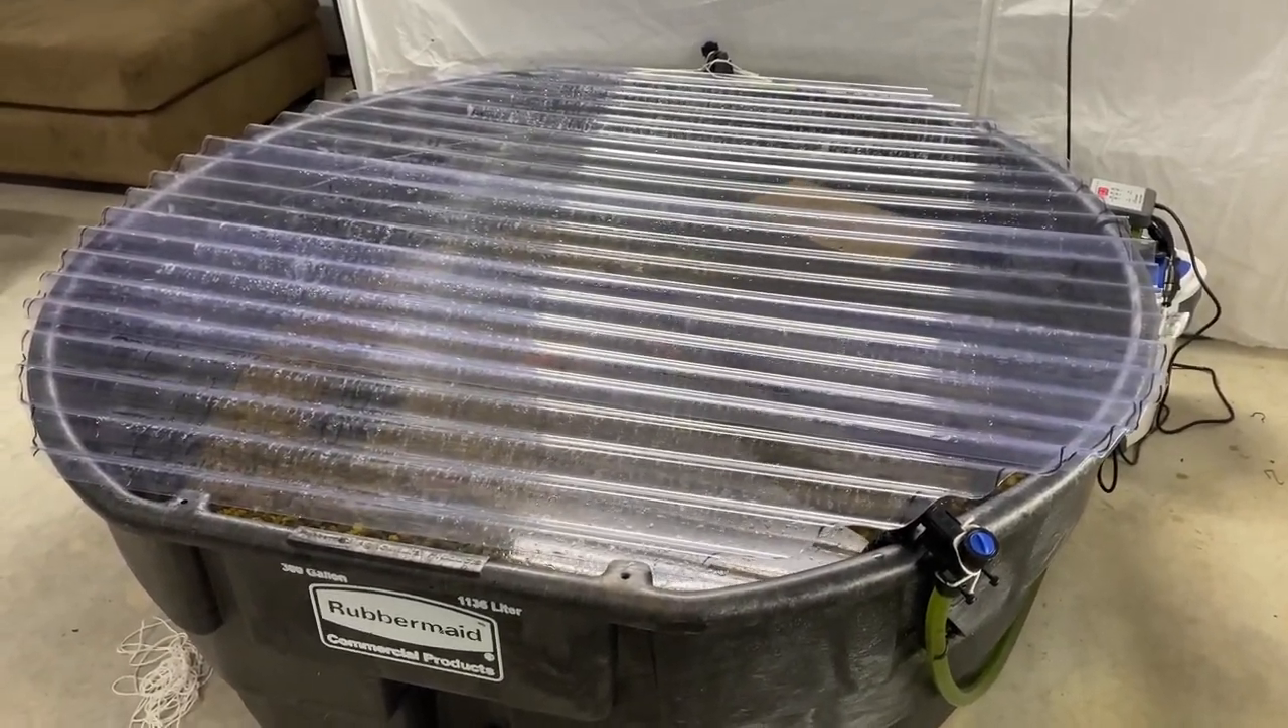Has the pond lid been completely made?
Yes.